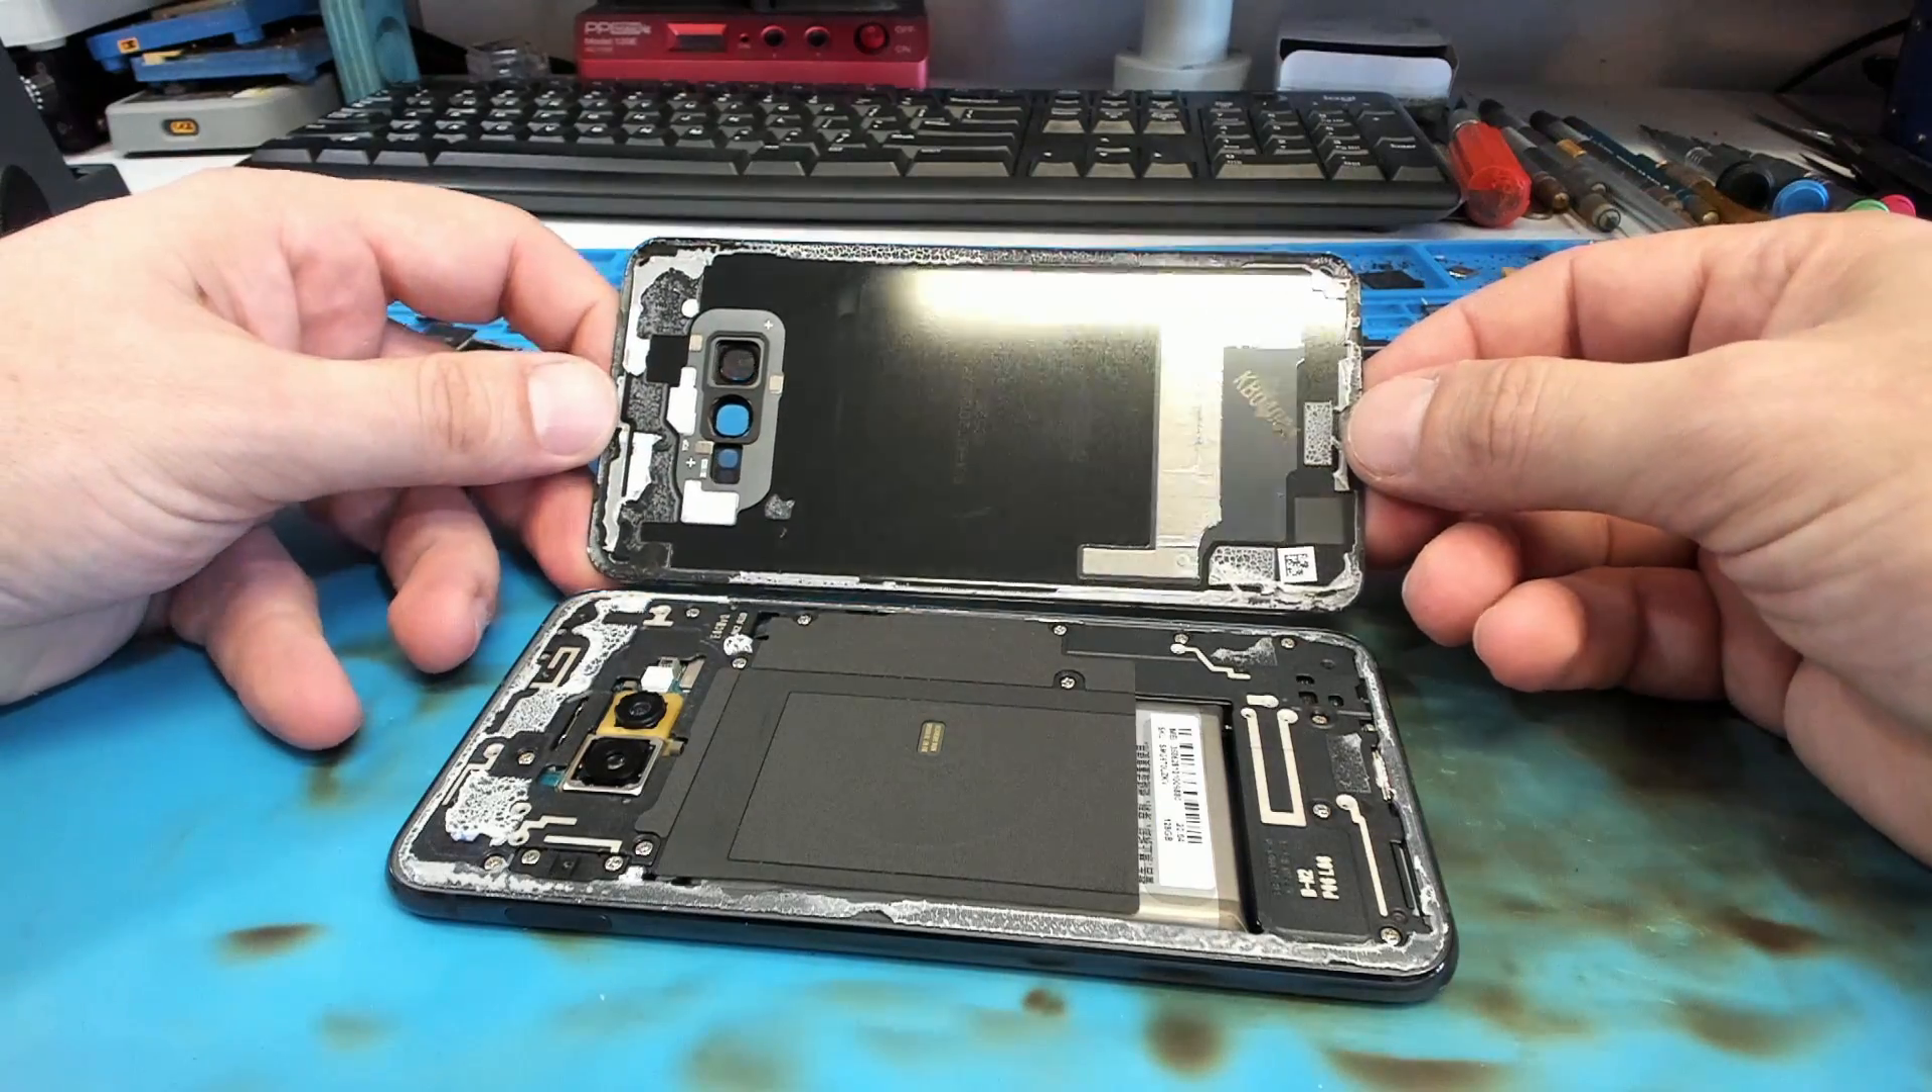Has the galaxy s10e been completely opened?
Yes.